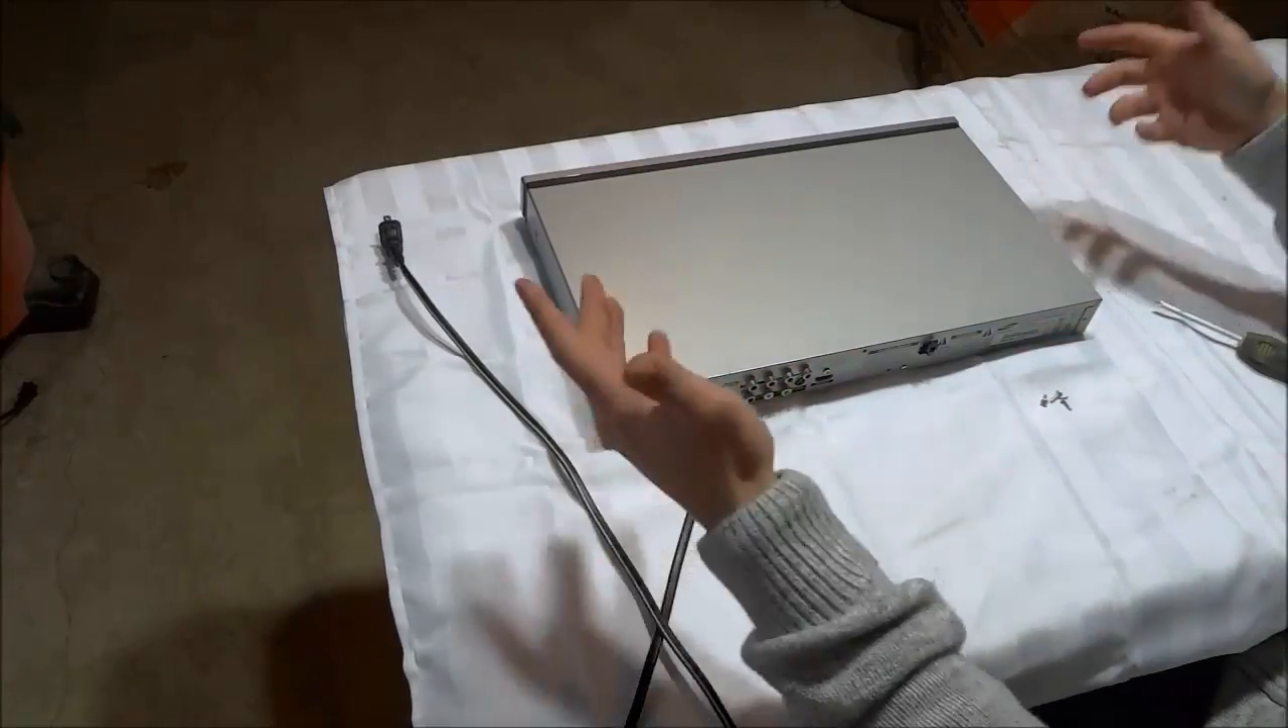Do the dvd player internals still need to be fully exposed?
Yes.